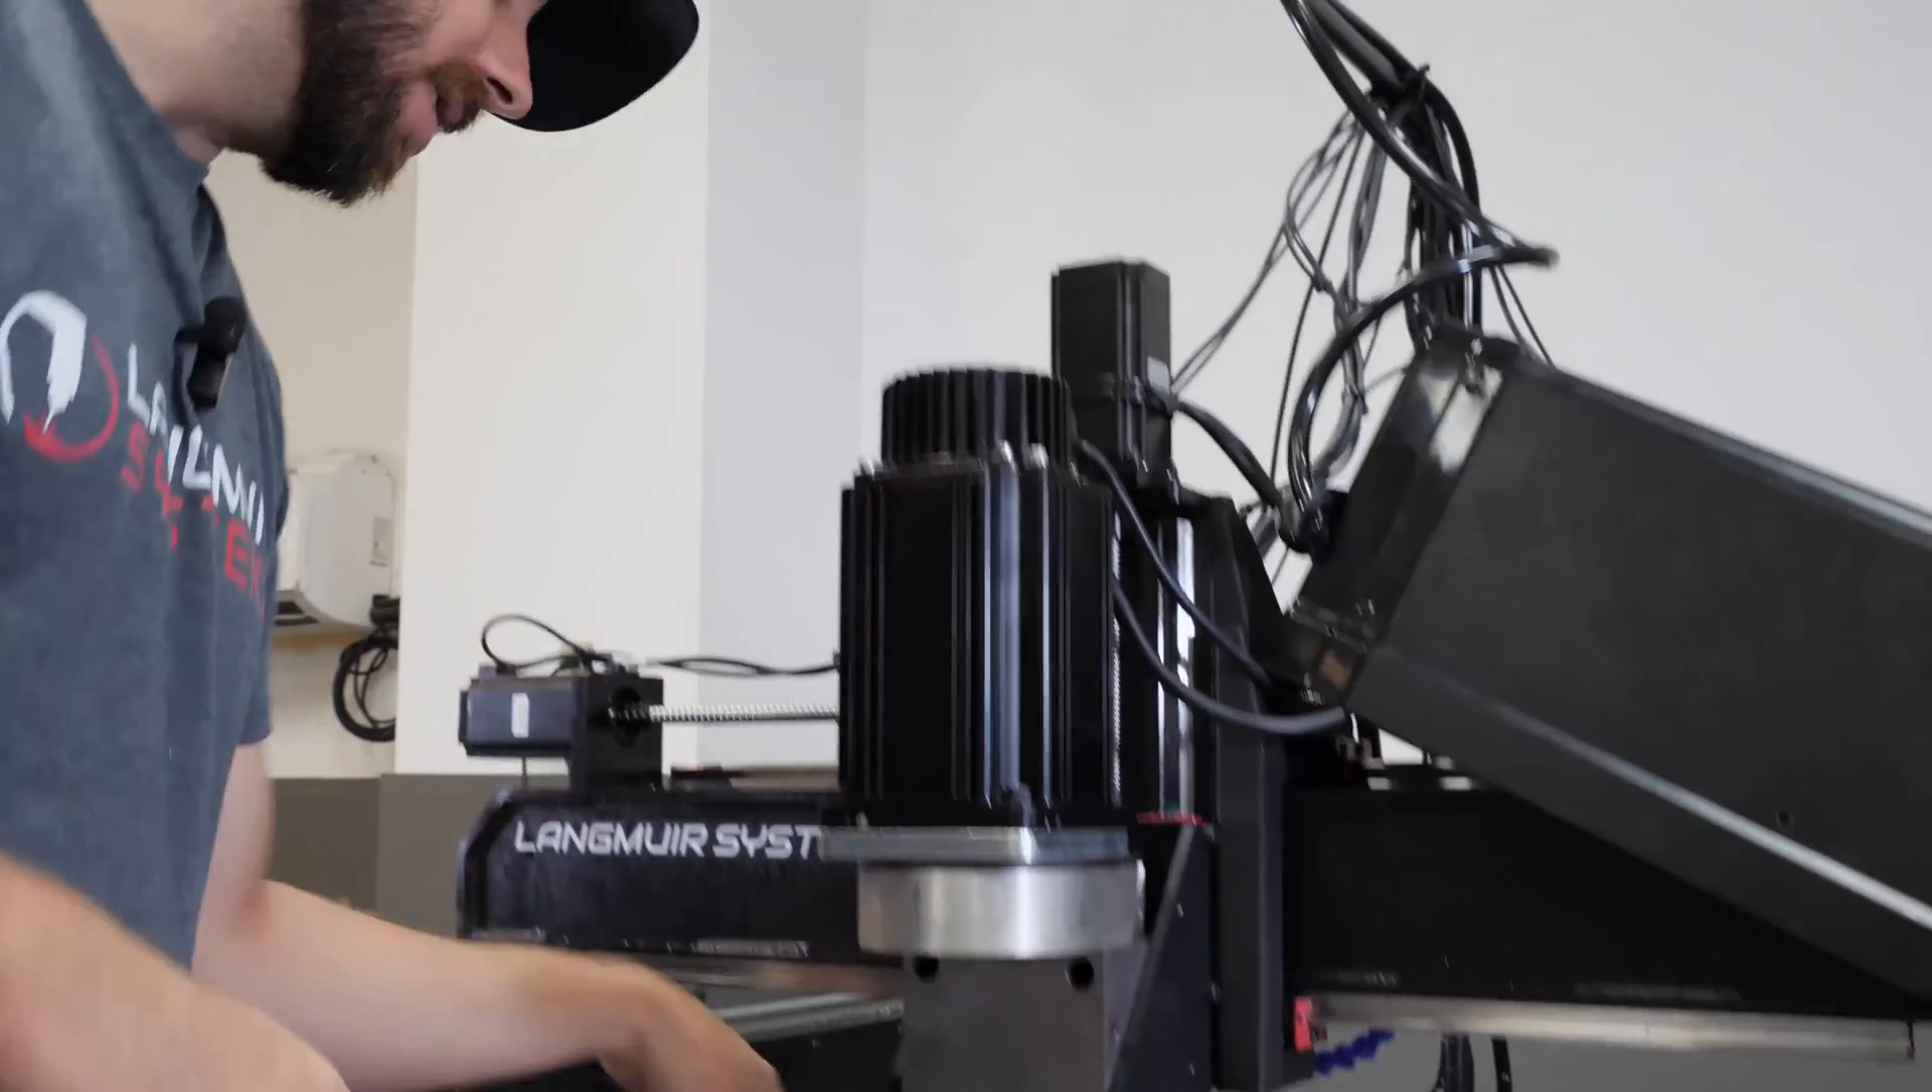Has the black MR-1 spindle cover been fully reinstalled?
No.